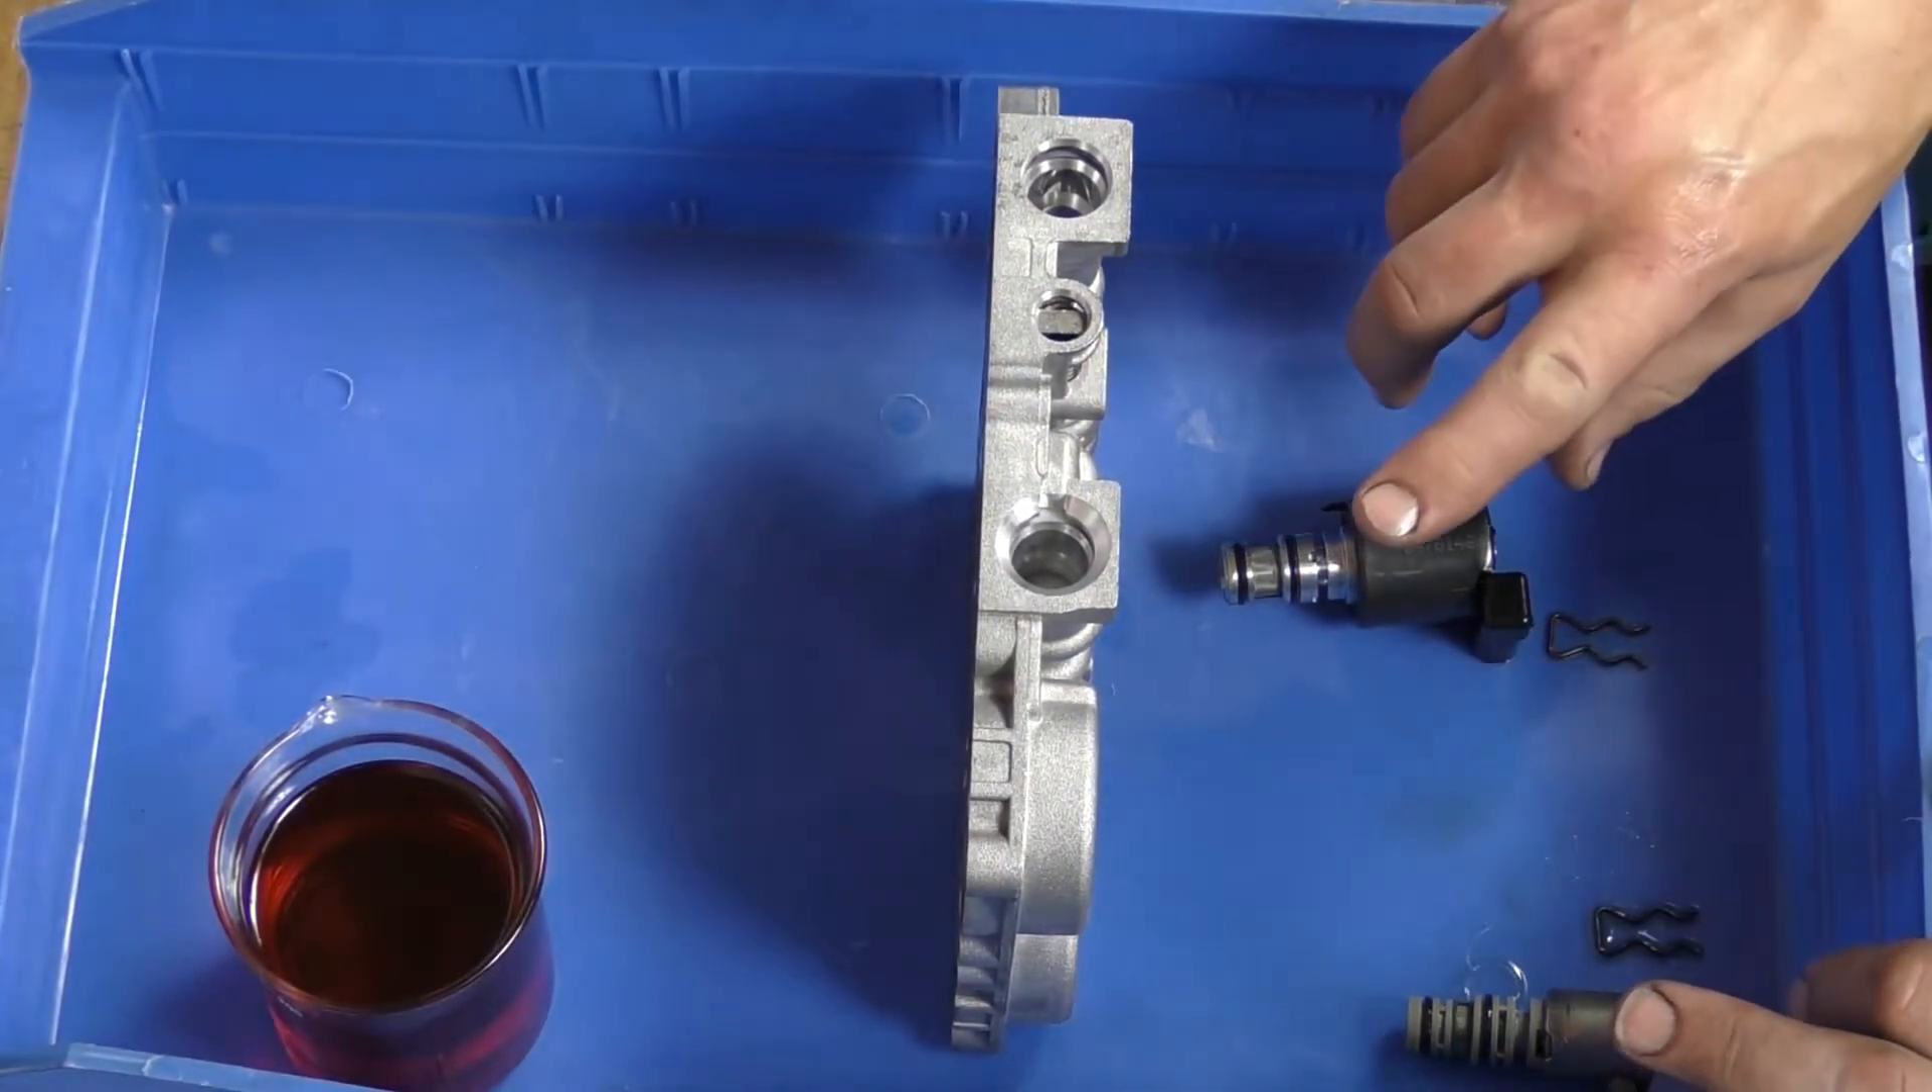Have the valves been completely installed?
No.